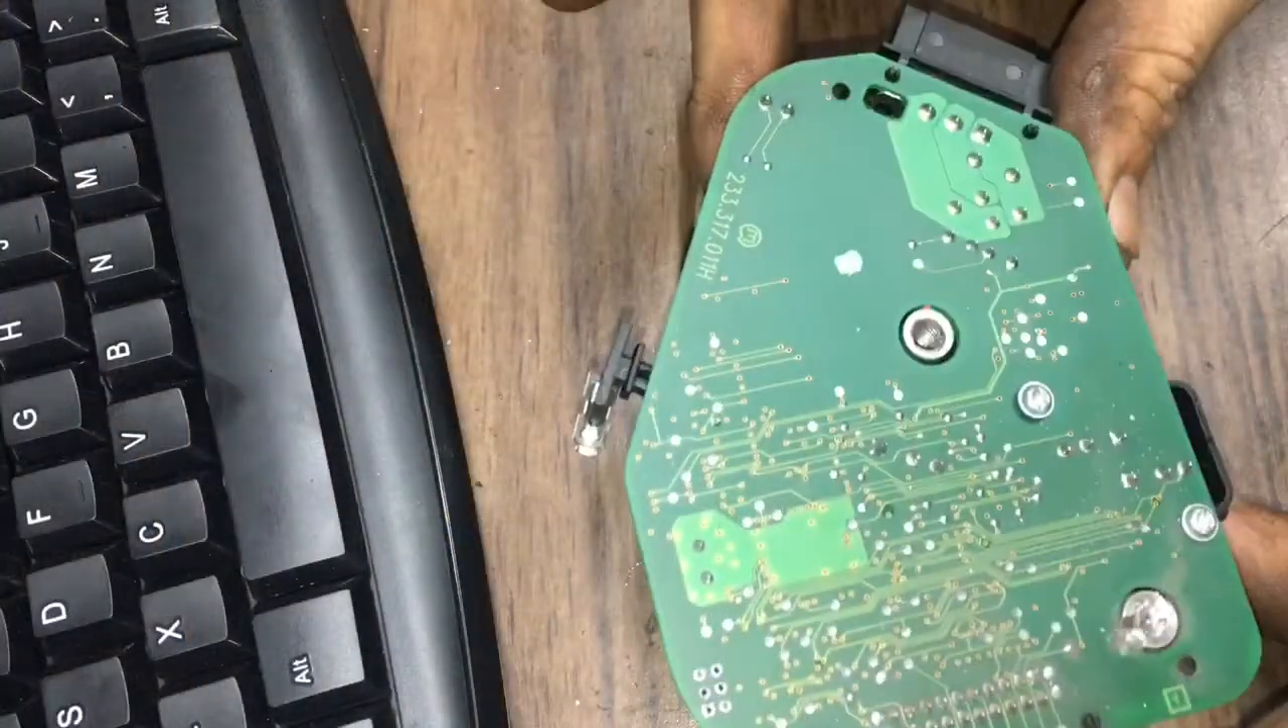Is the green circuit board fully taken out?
Yes.